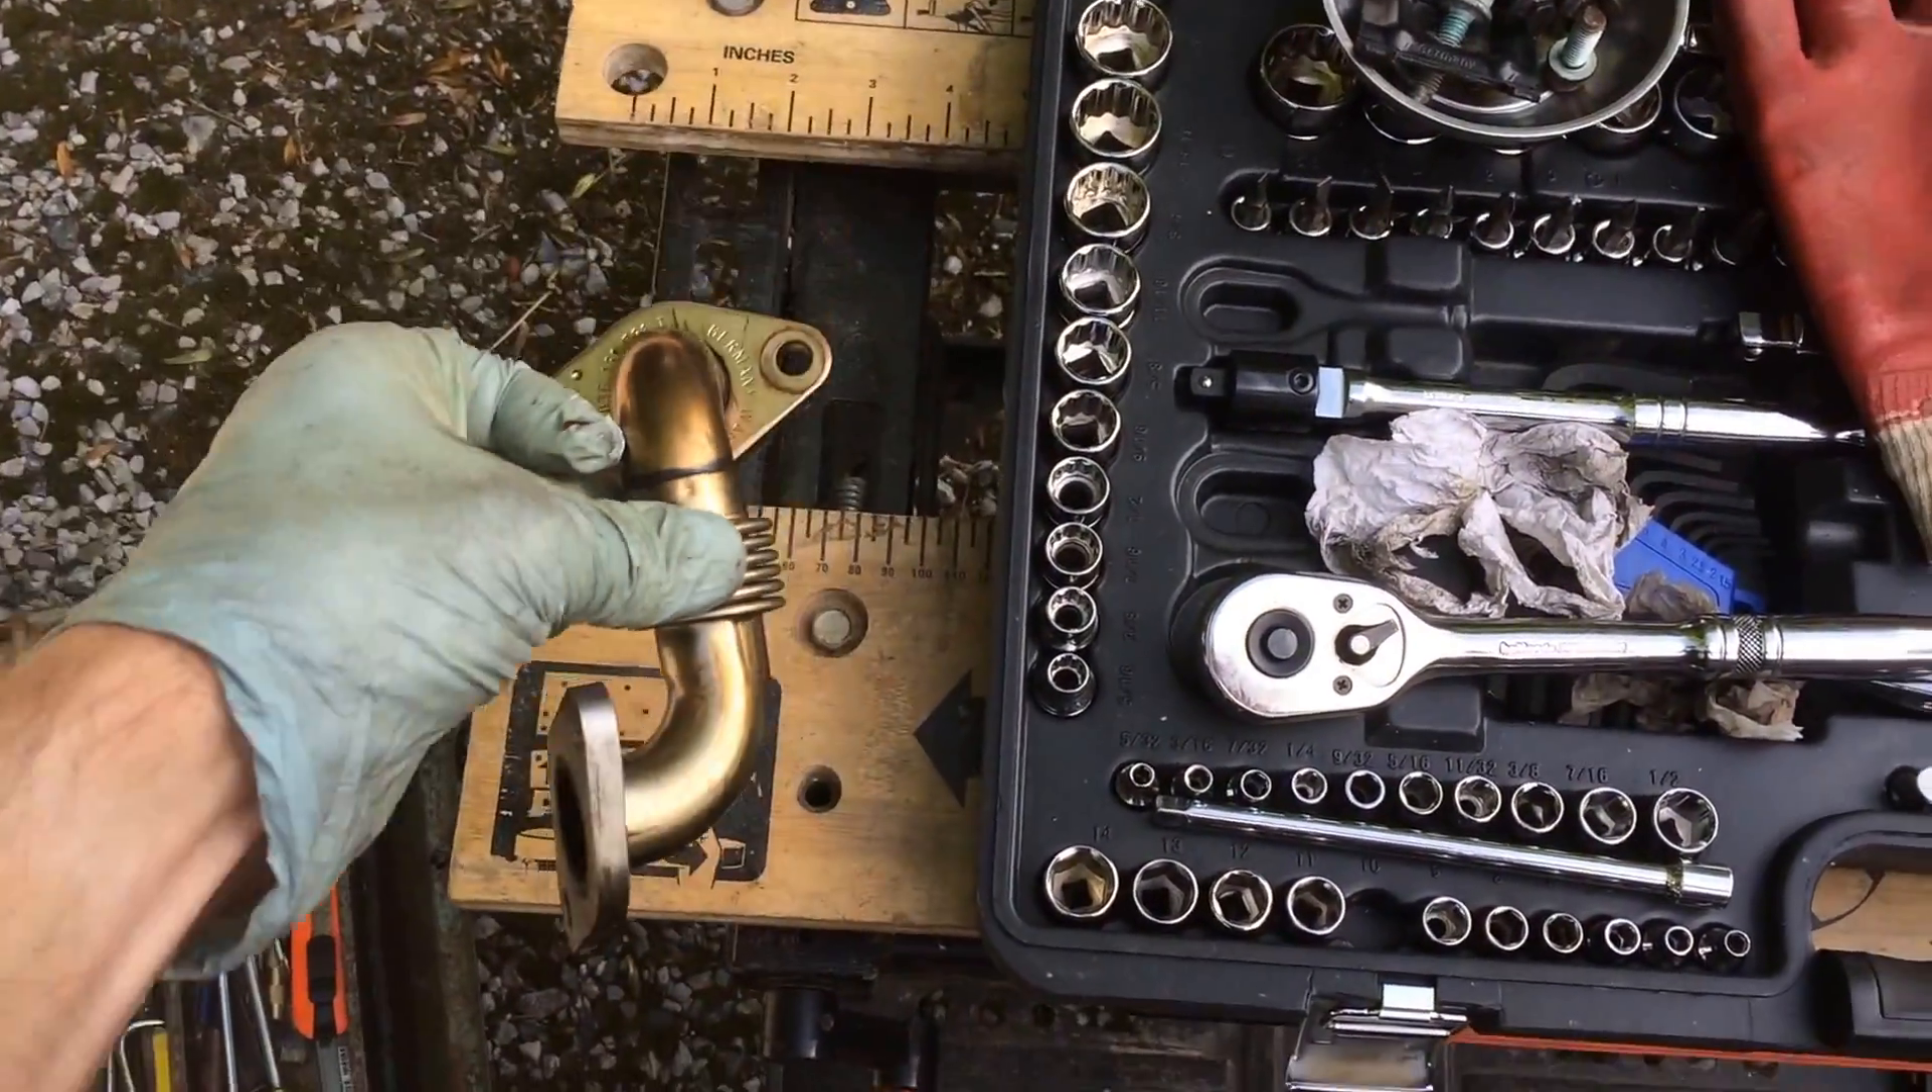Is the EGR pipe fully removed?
Yes.